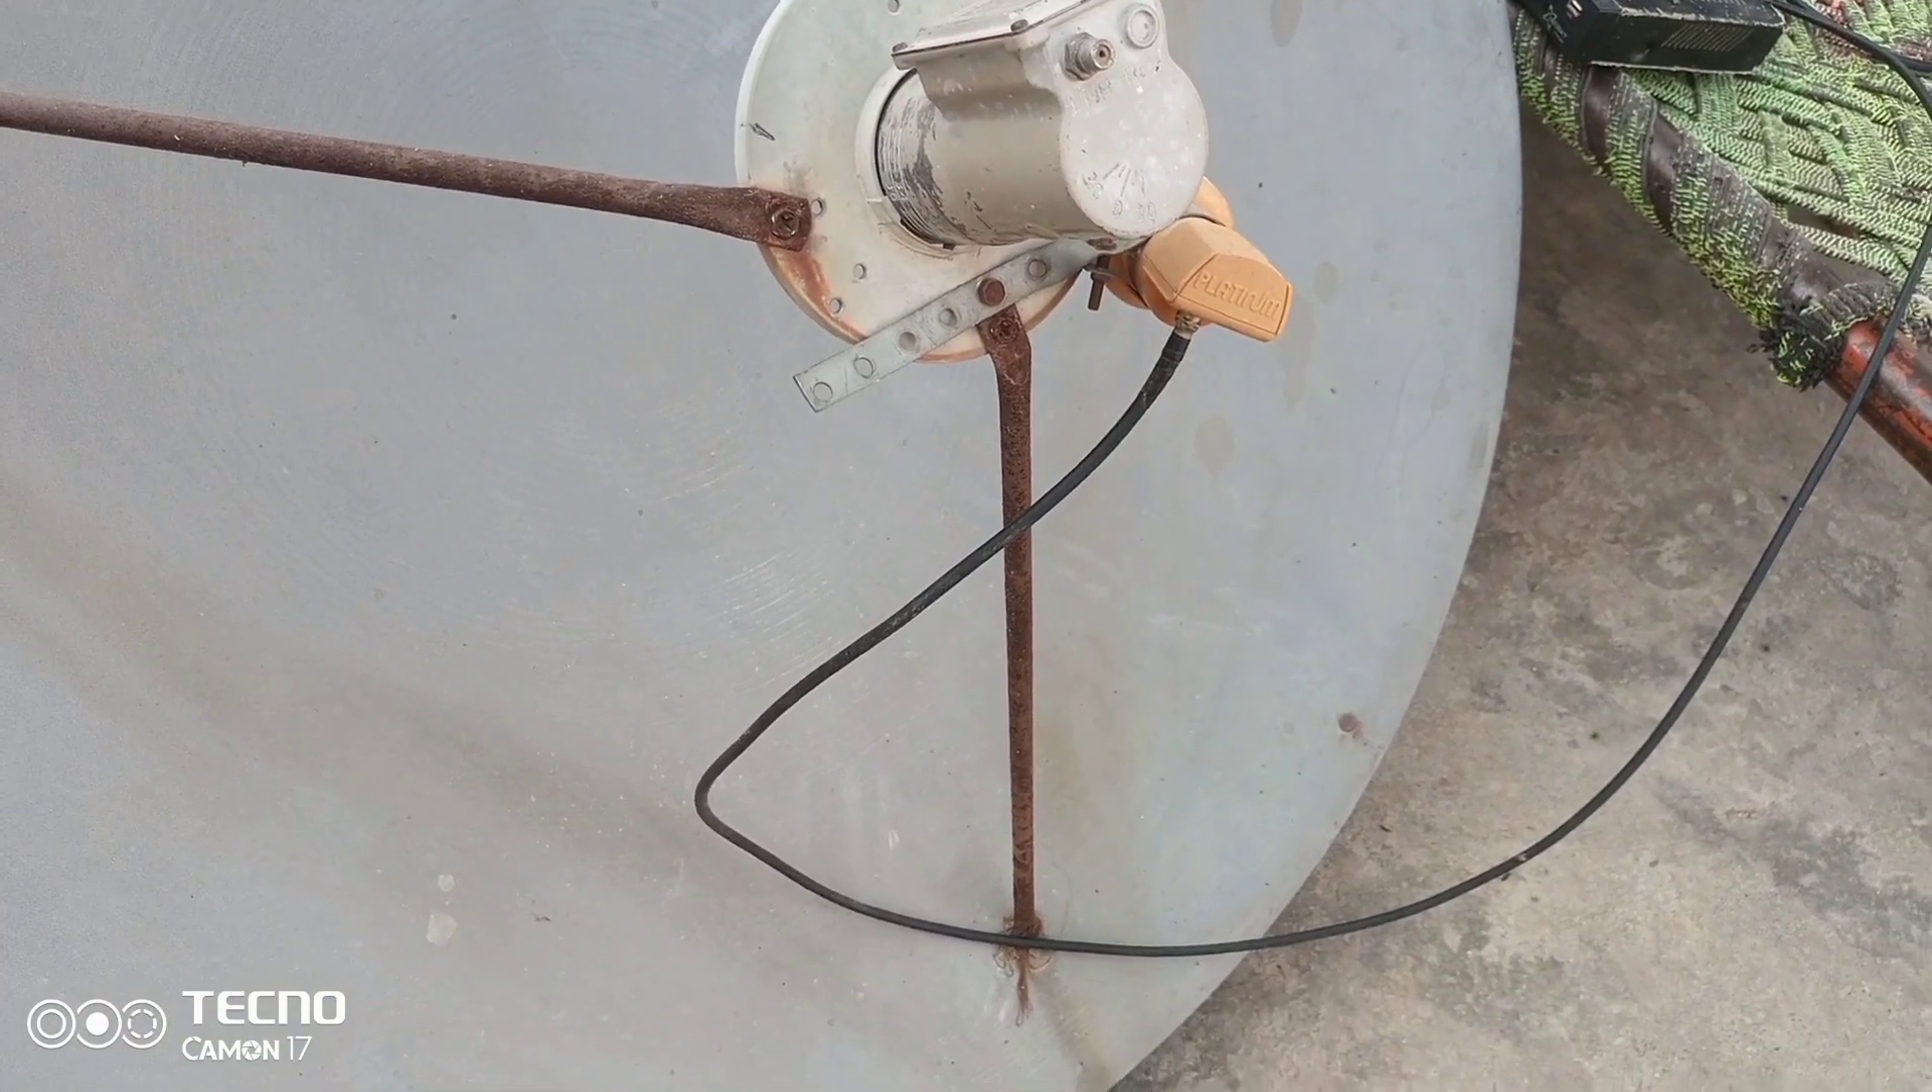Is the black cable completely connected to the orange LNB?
Yes.